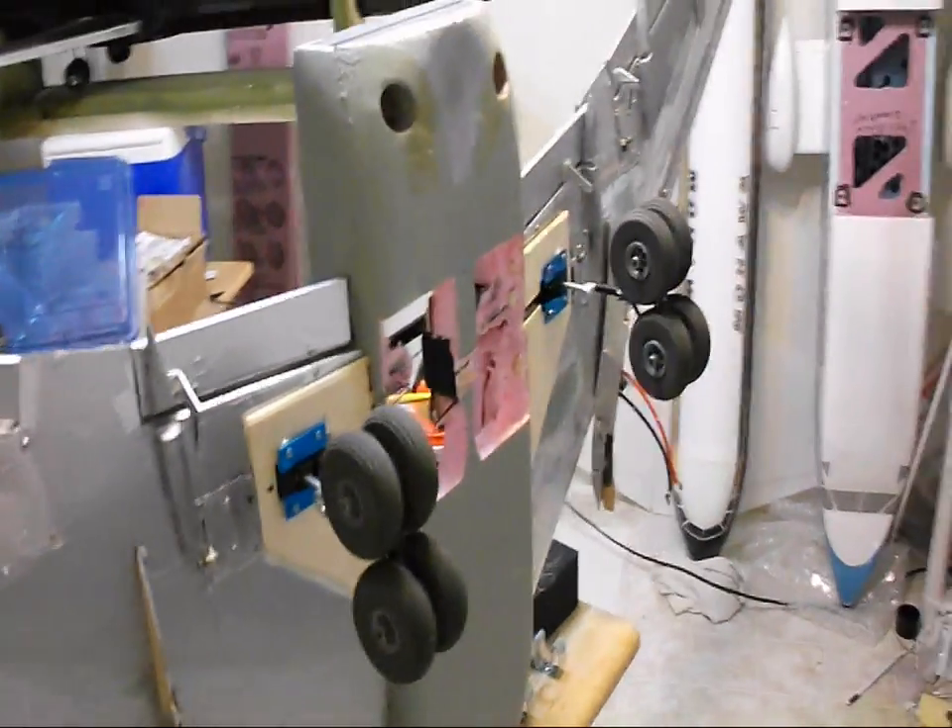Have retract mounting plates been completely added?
Yes.